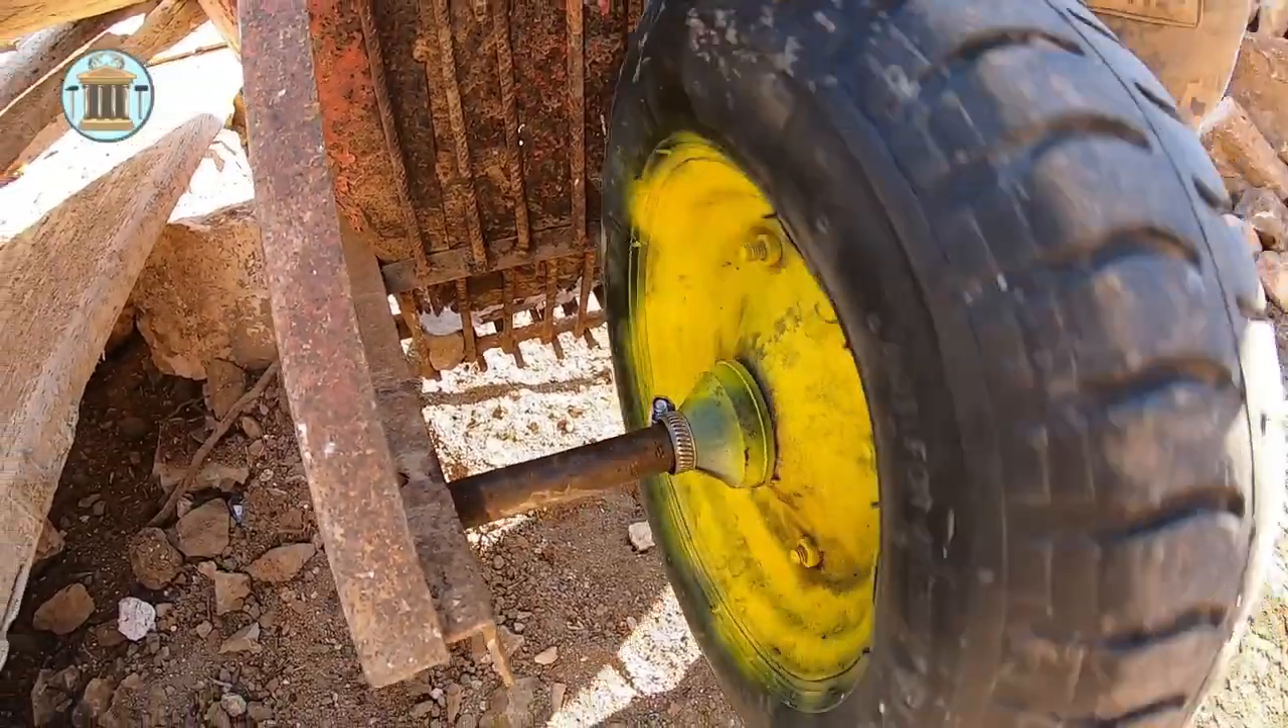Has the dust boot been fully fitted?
Yes.